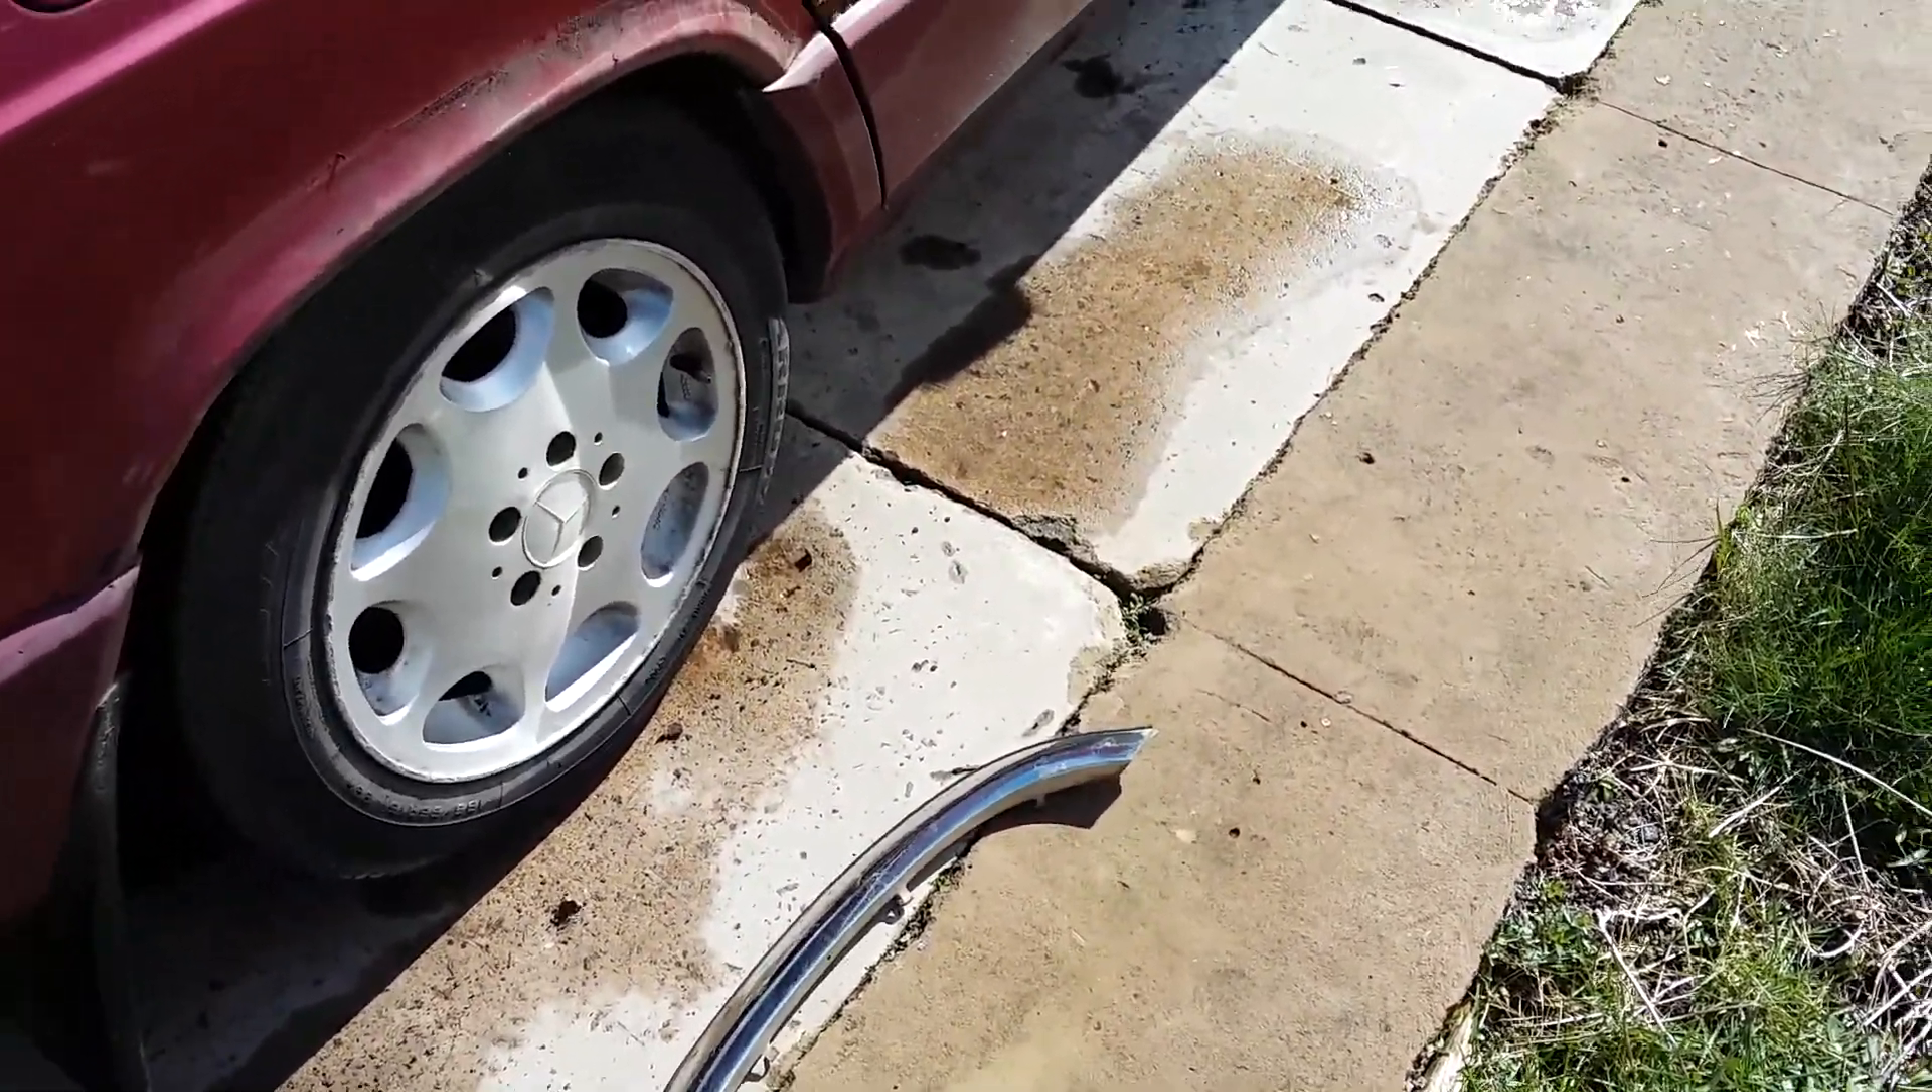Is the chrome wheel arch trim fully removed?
Yes.